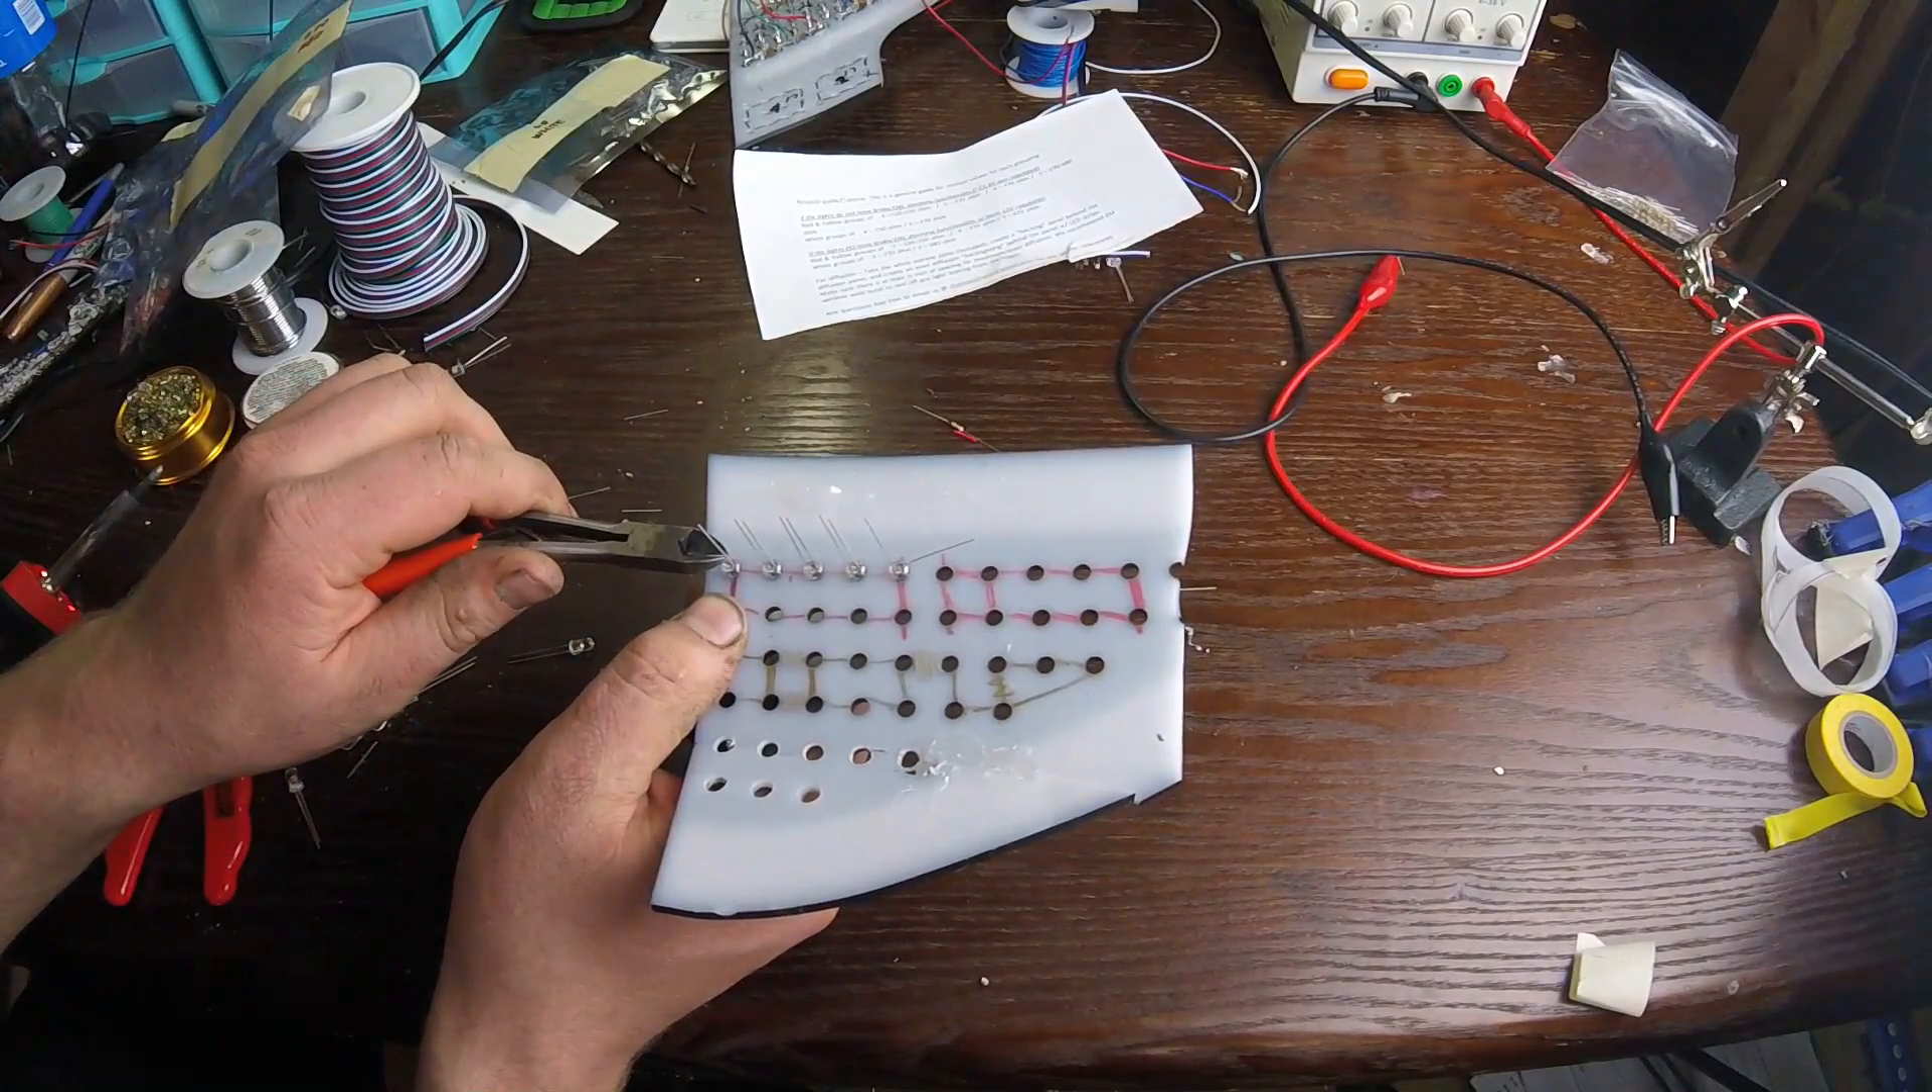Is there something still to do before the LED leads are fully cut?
Yes.